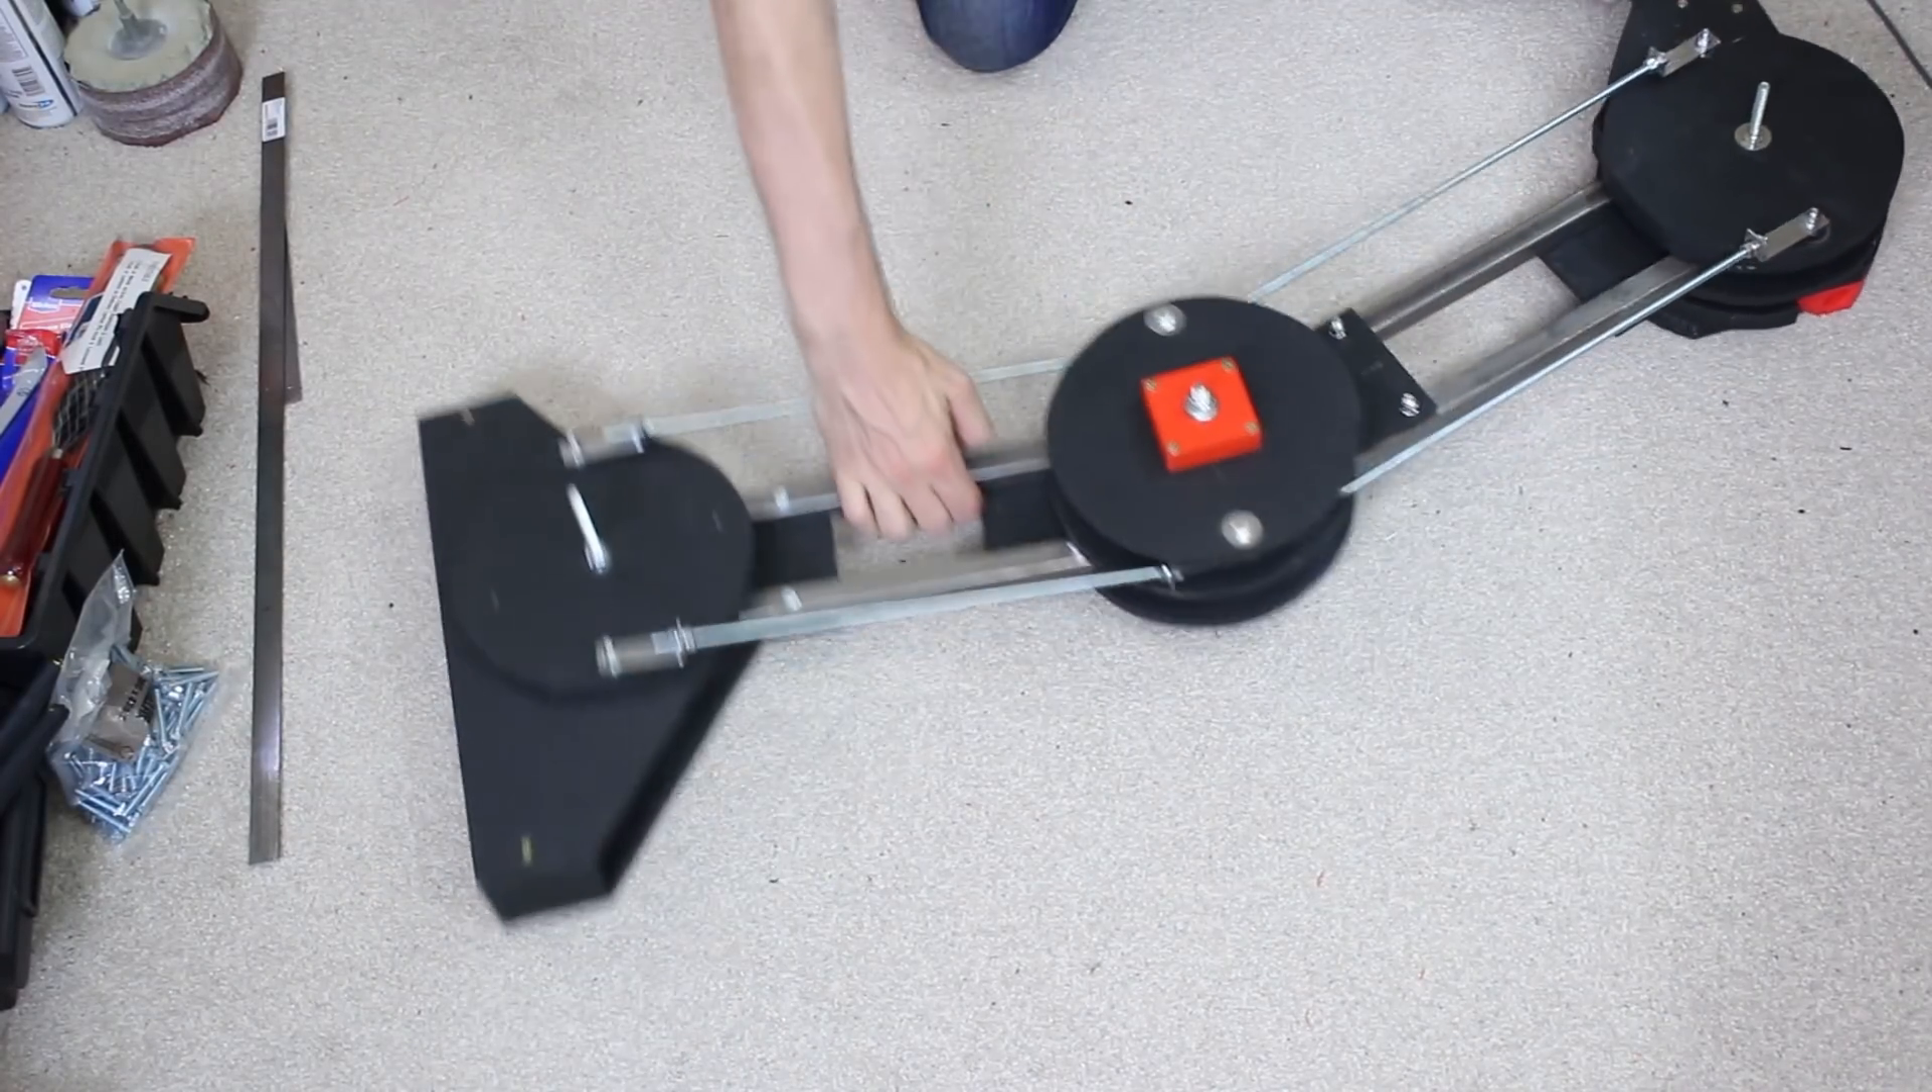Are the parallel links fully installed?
Yes.